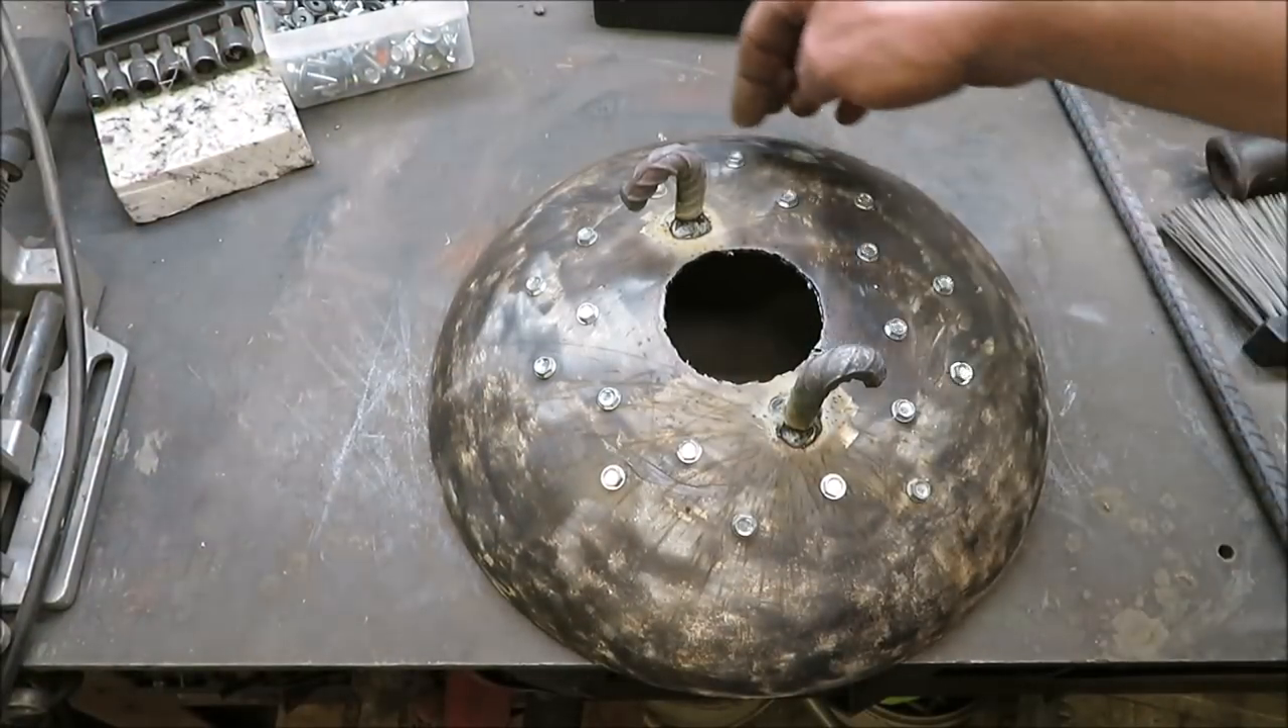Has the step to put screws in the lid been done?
Yes.